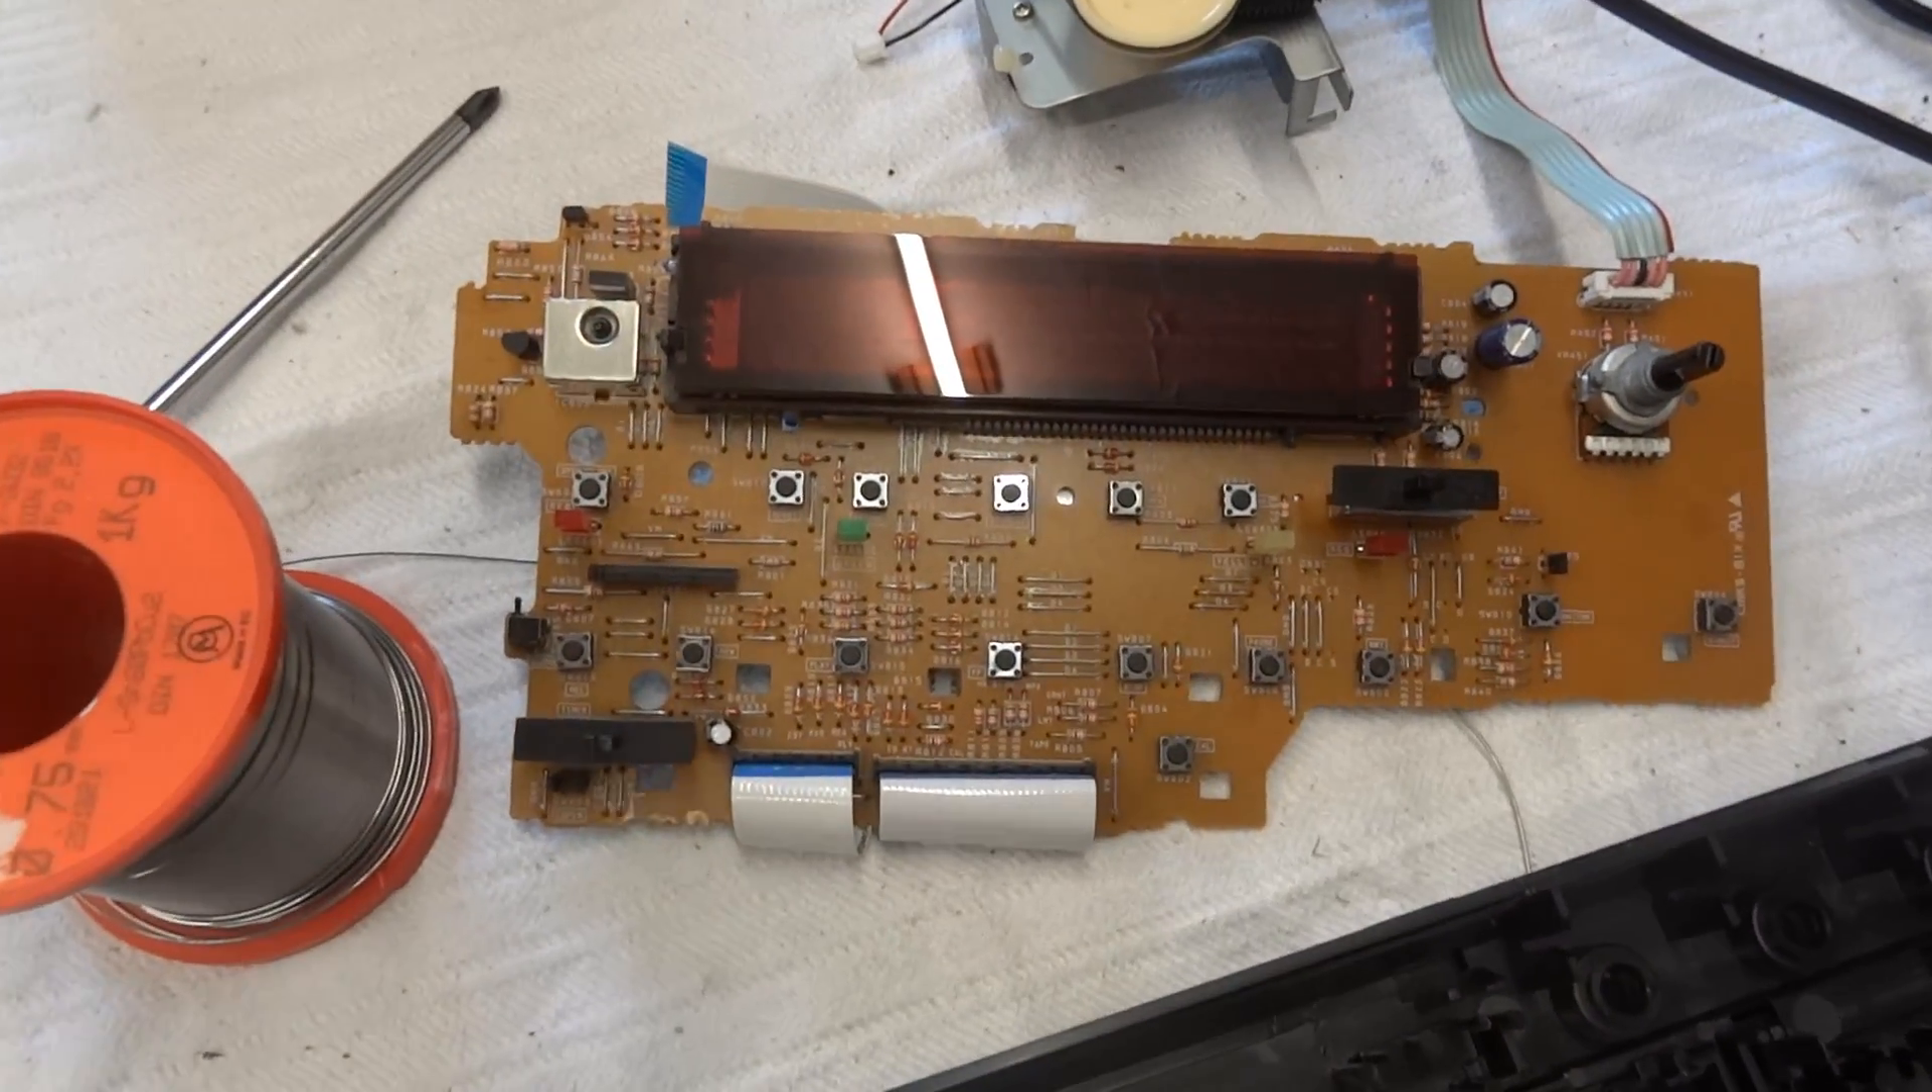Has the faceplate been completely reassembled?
No.